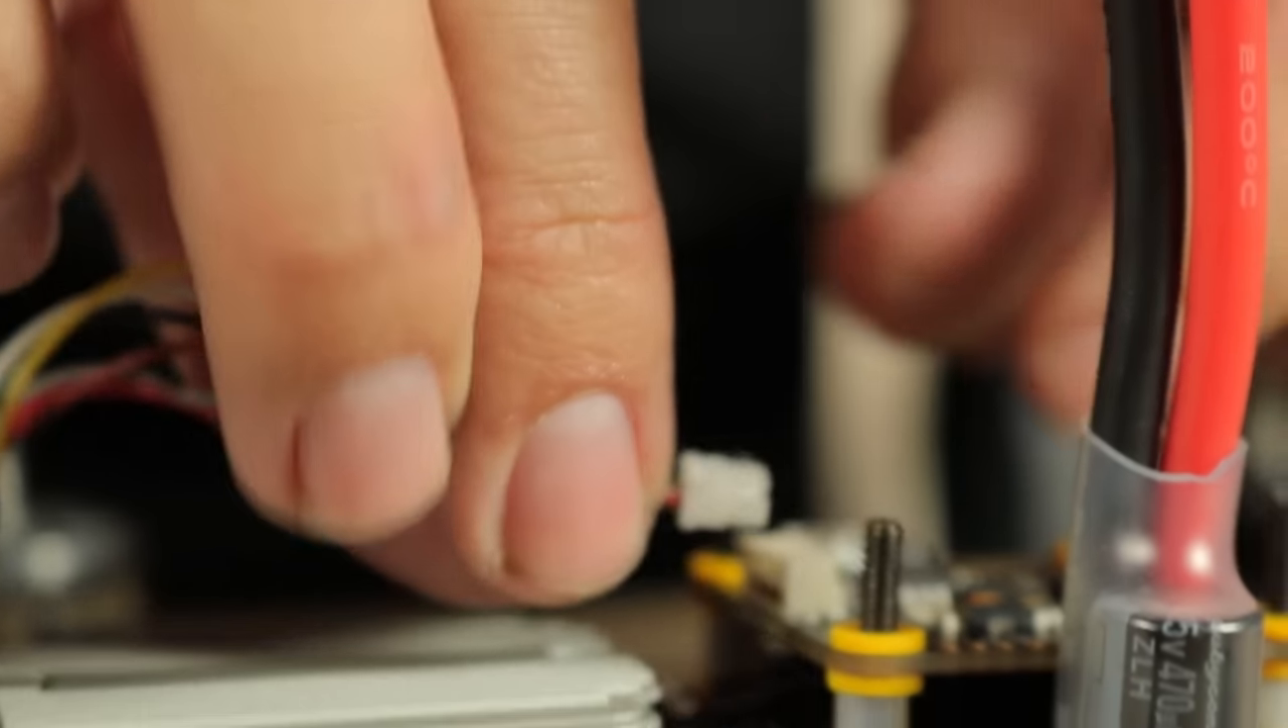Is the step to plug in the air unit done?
No.